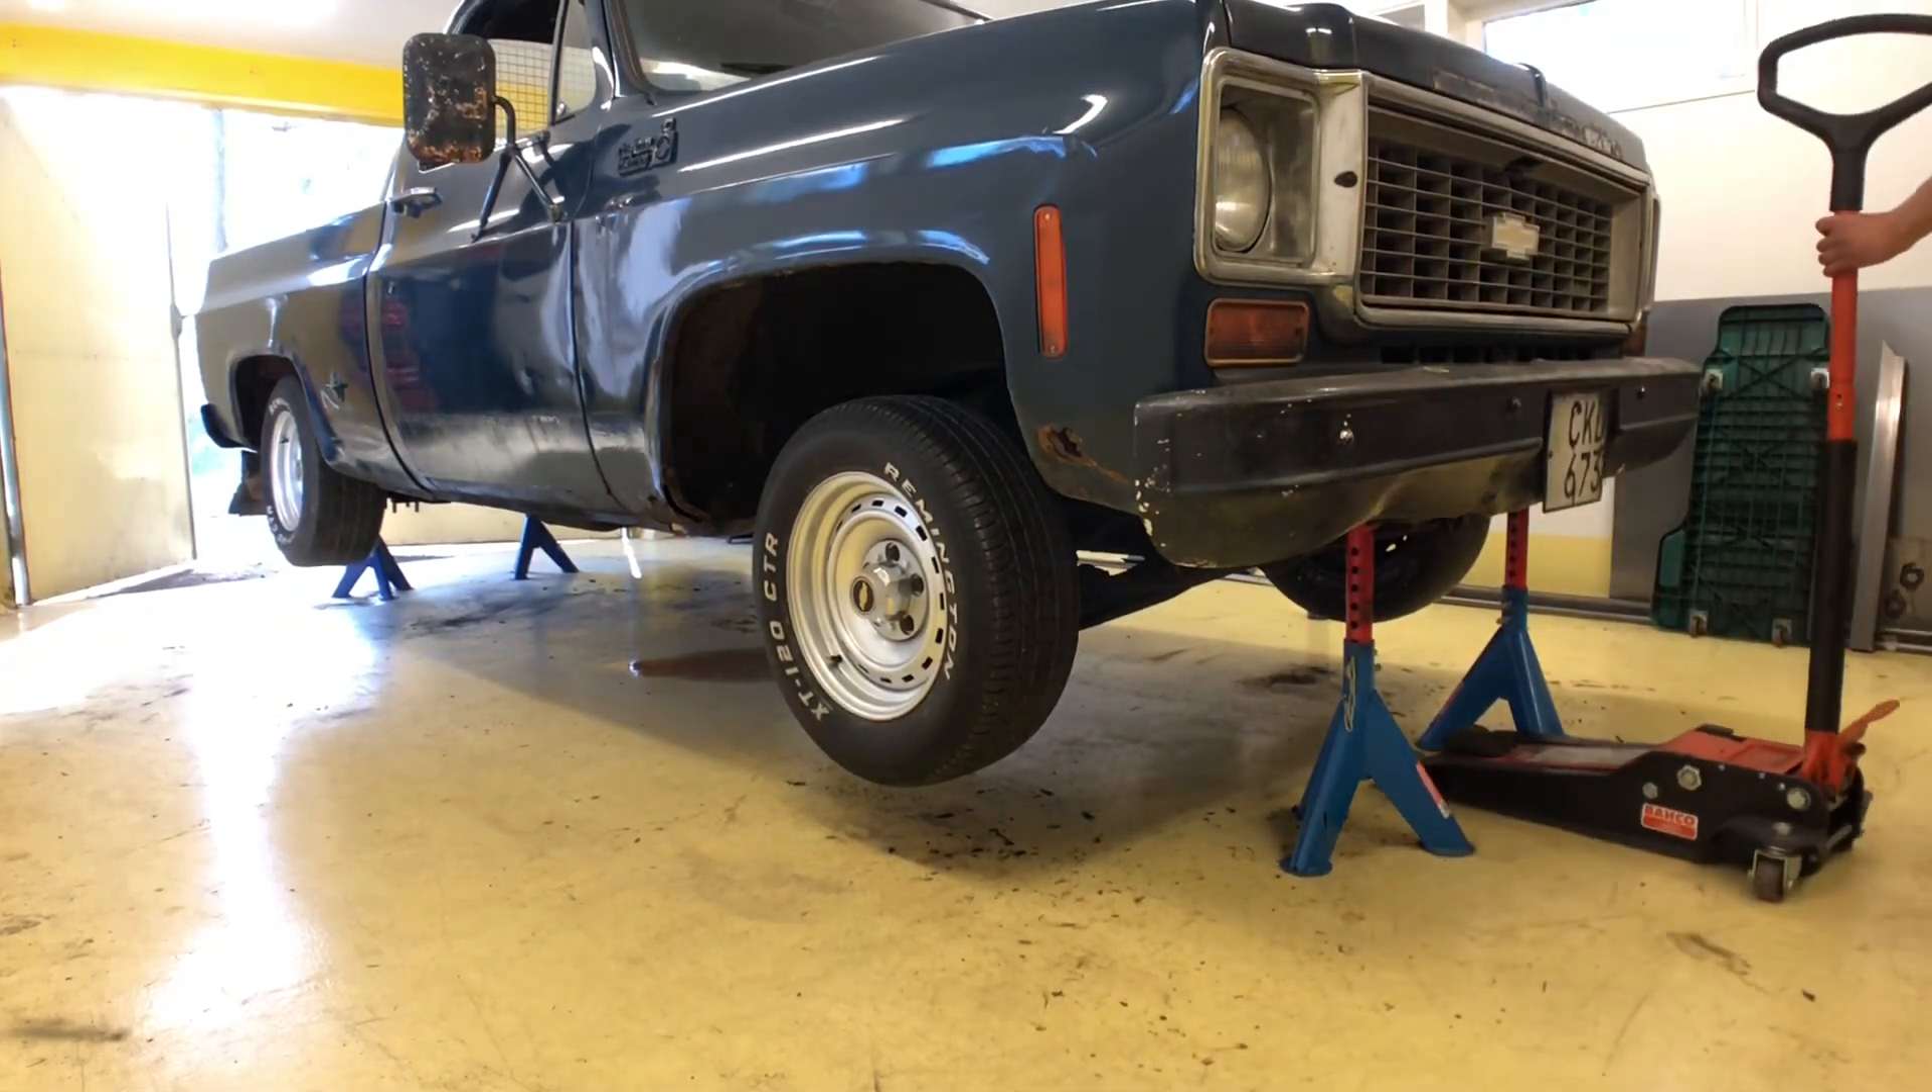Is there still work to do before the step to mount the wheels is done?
No.